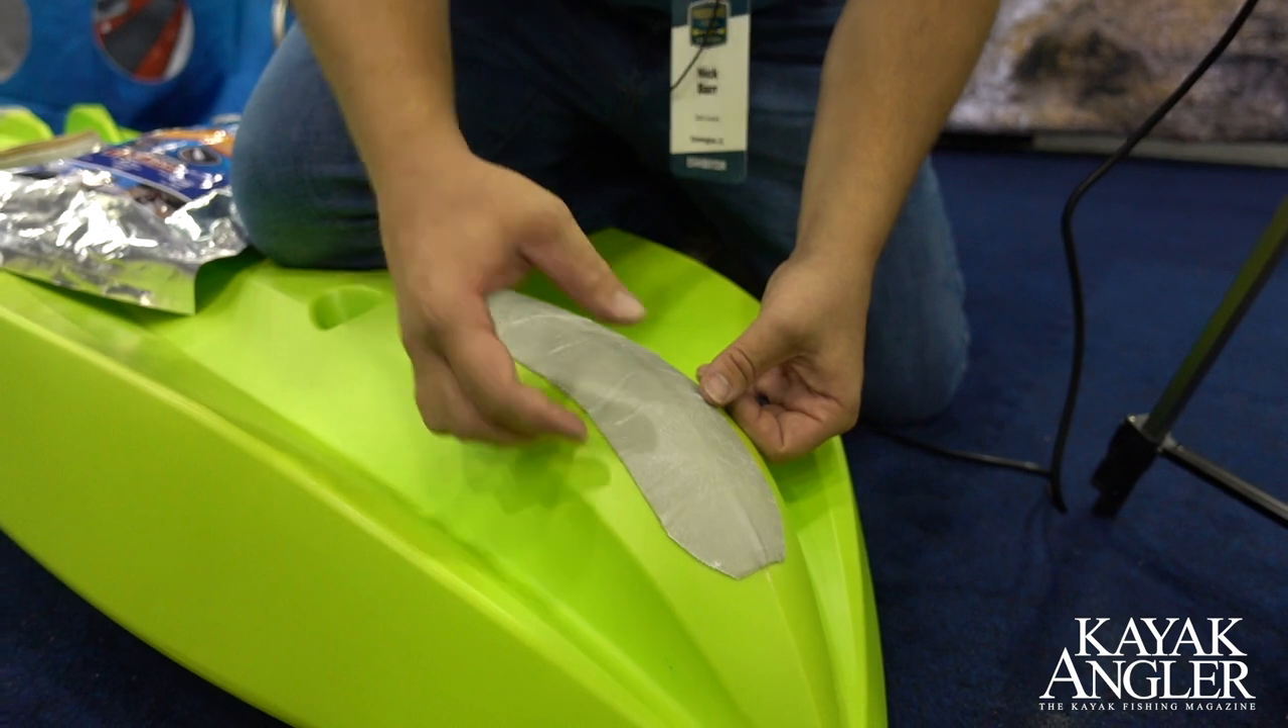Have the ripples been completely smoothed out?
No.